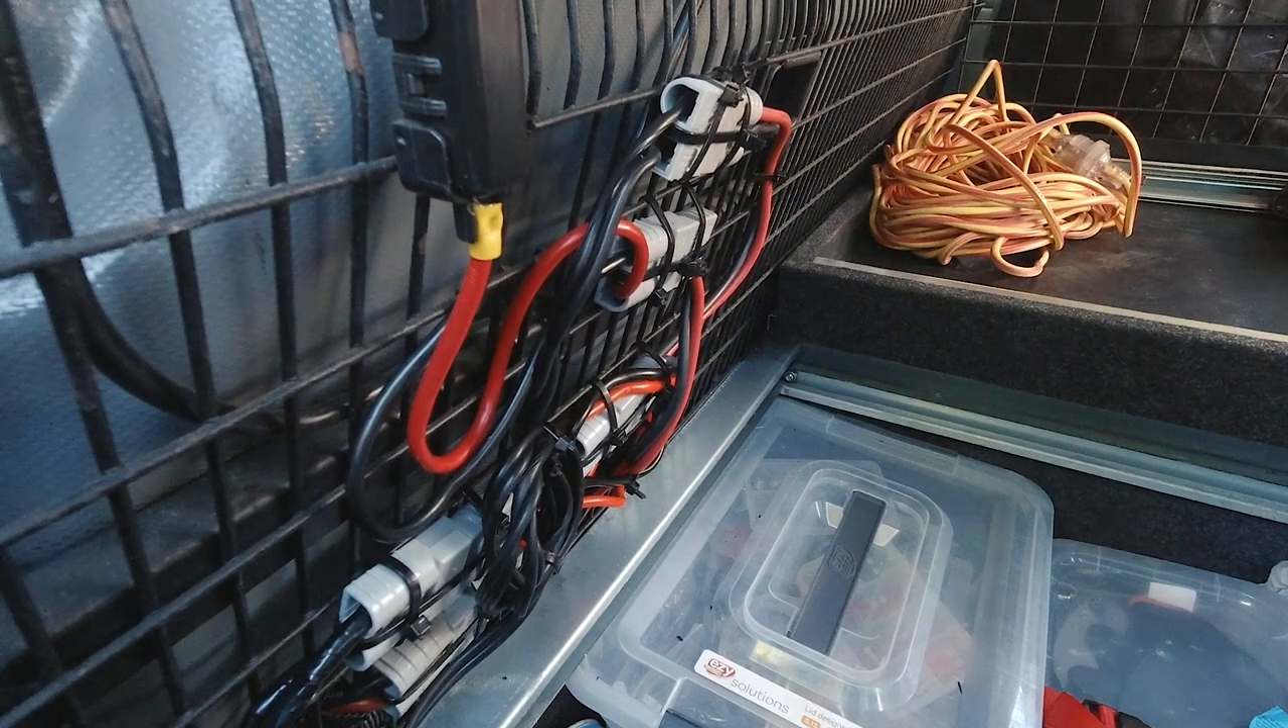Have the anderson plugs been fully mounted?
Yes.